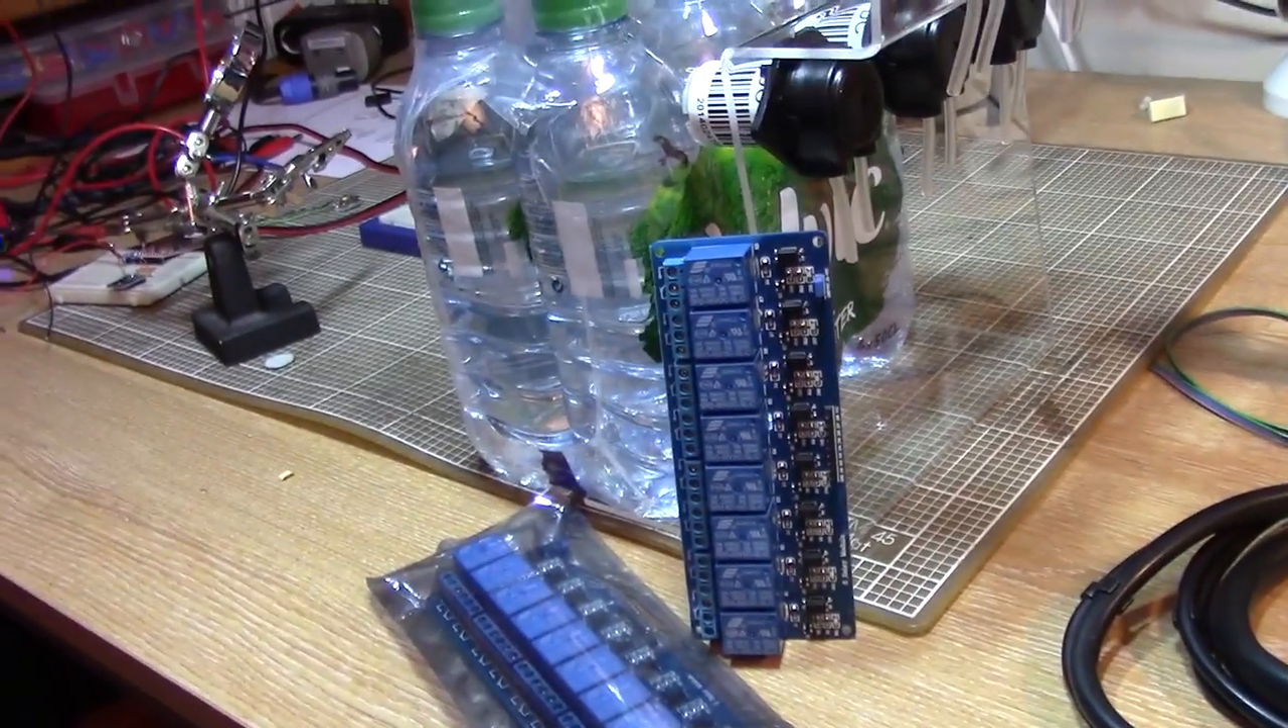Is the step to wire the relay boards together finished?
No.